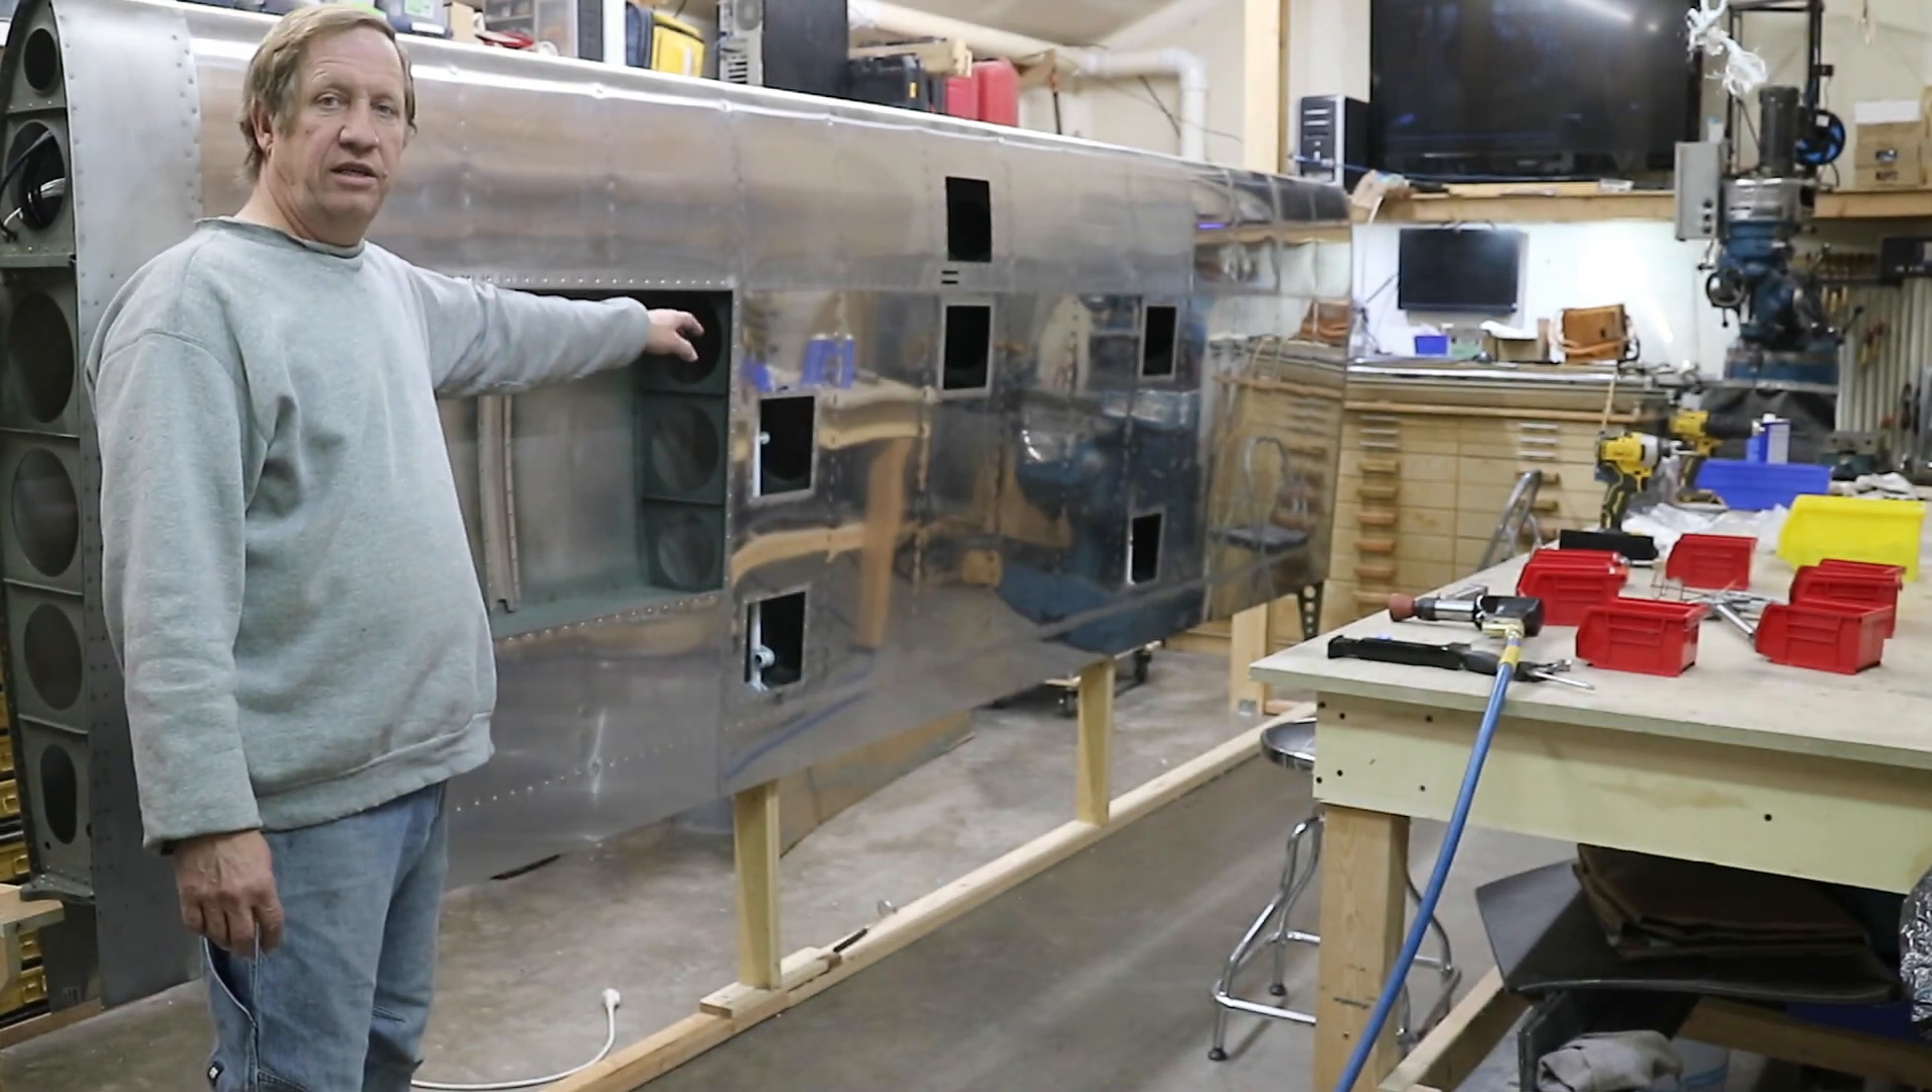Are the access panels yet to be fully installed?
Yes.